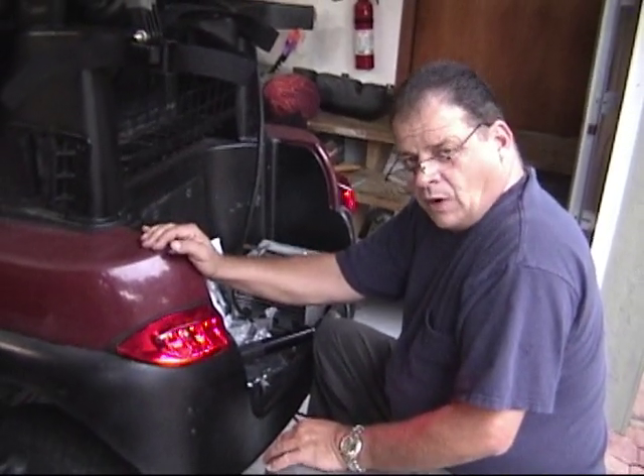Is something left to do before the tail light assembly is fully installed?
No.